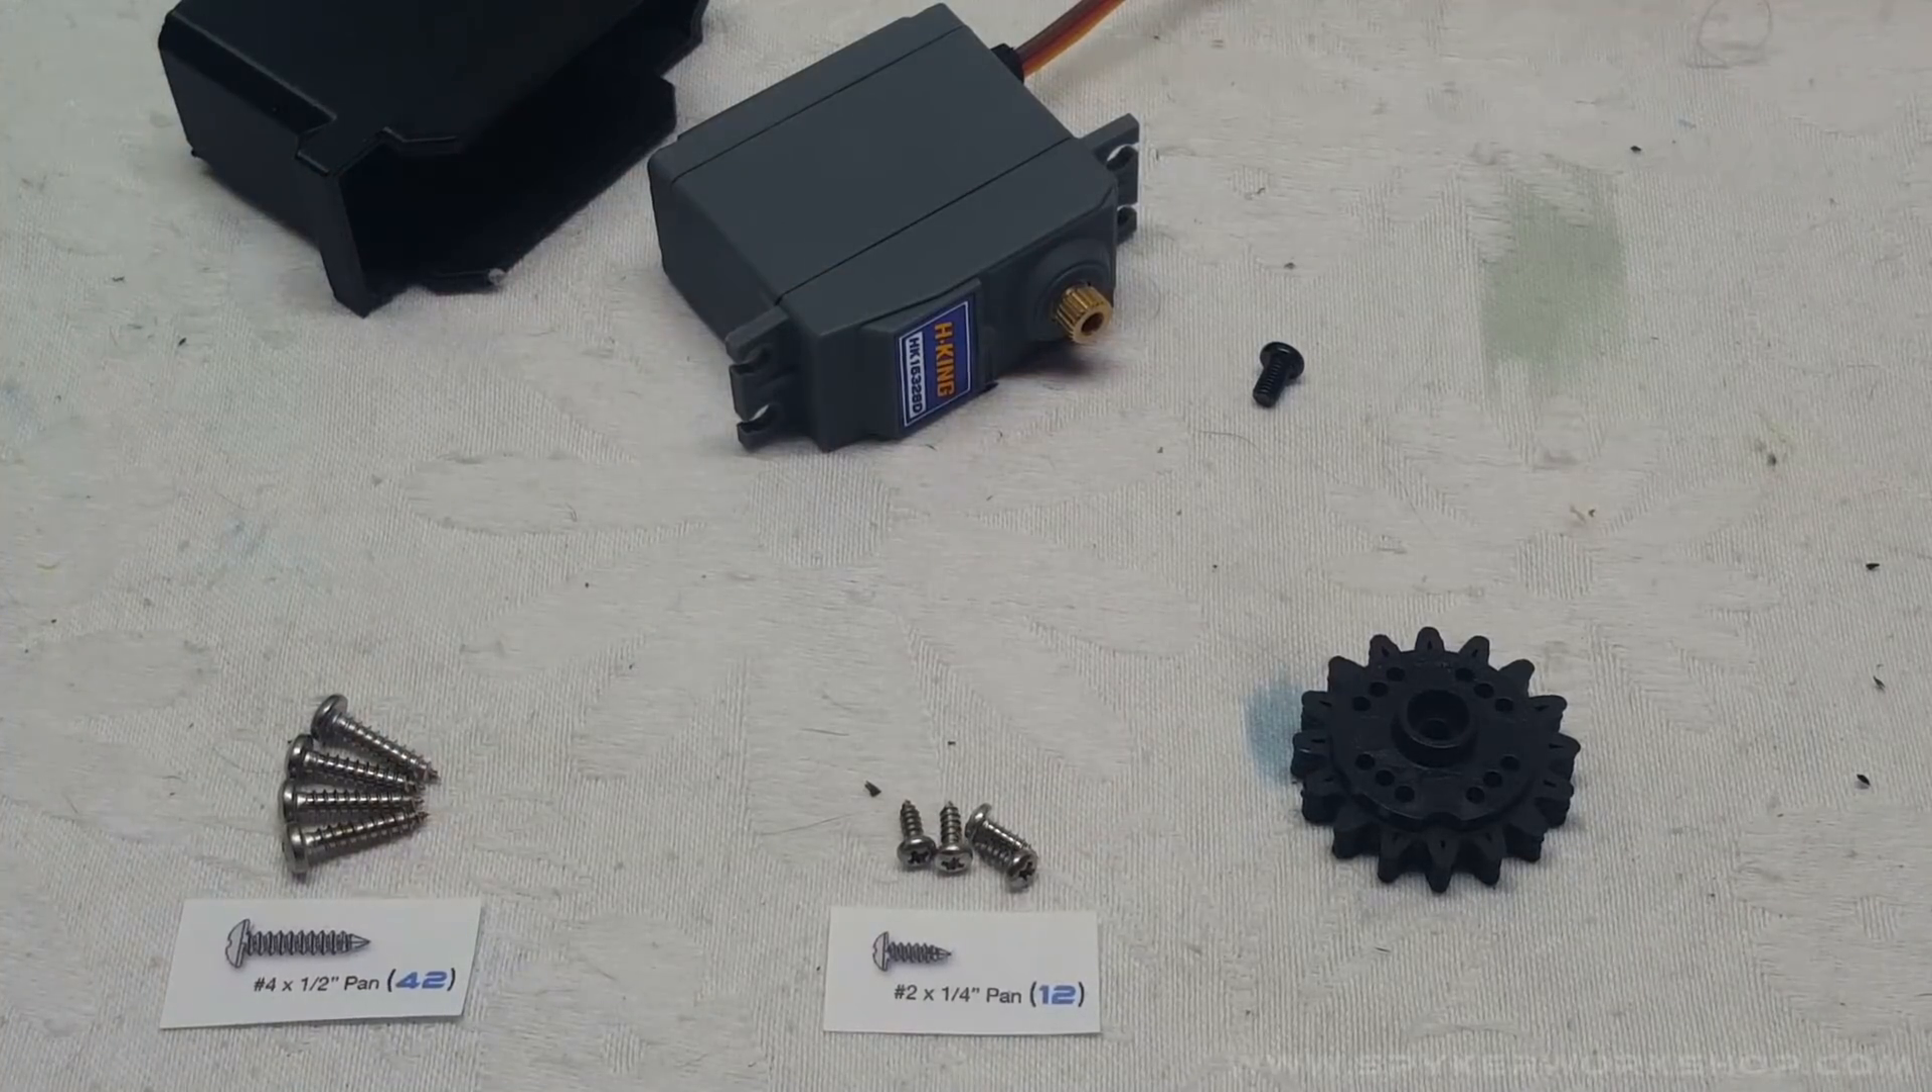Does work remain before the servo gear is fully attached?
Yes.